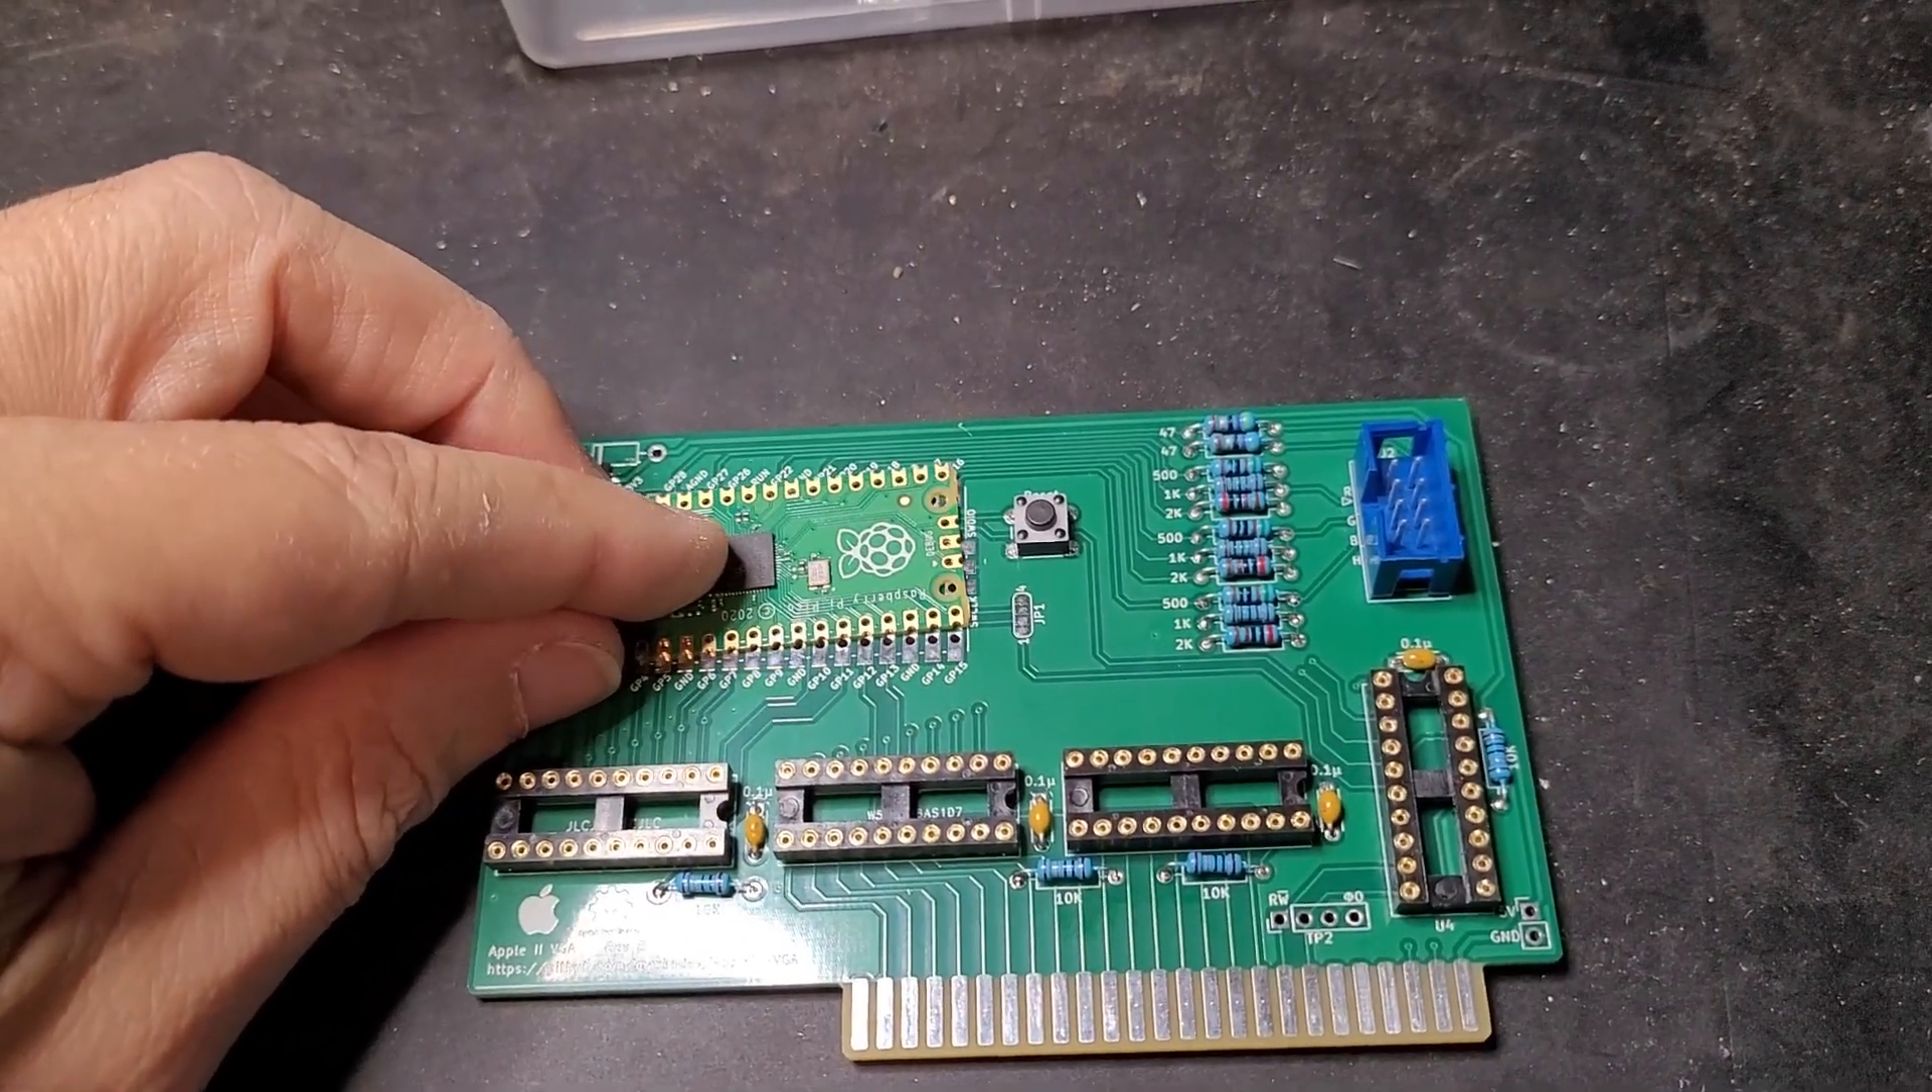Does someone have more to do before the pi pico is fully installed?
Yes.